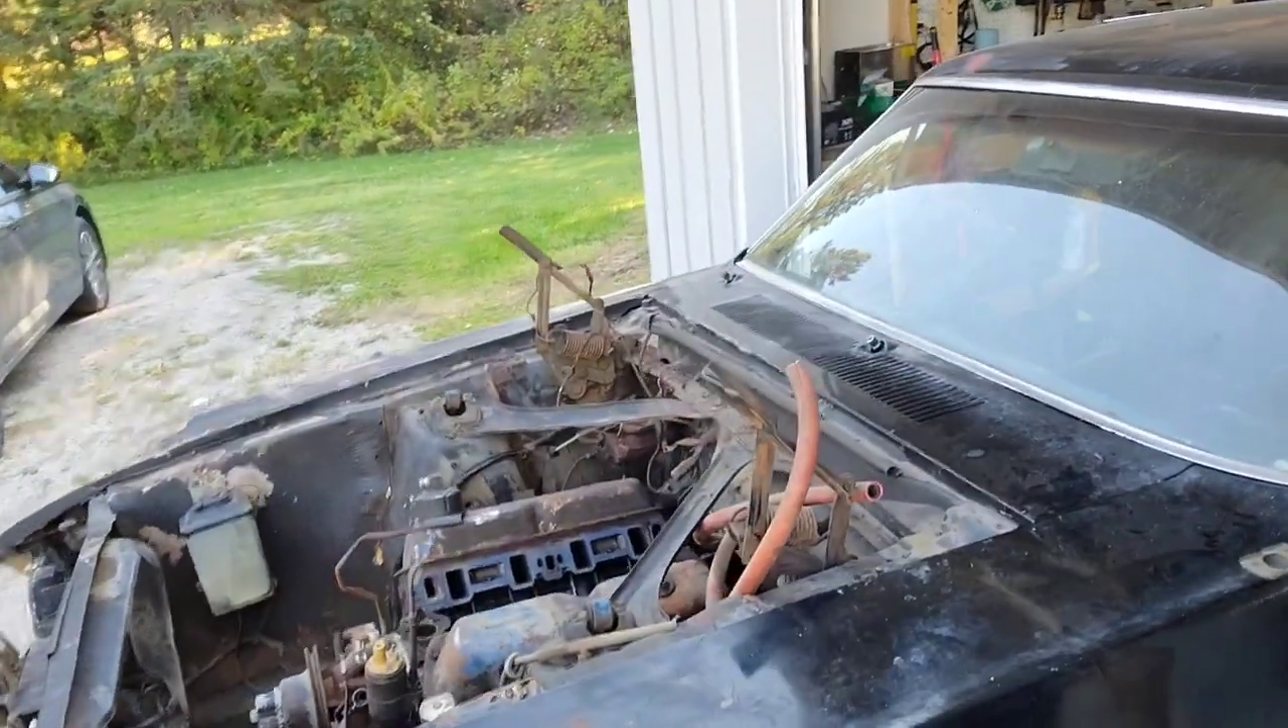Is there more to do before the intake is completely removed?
No.